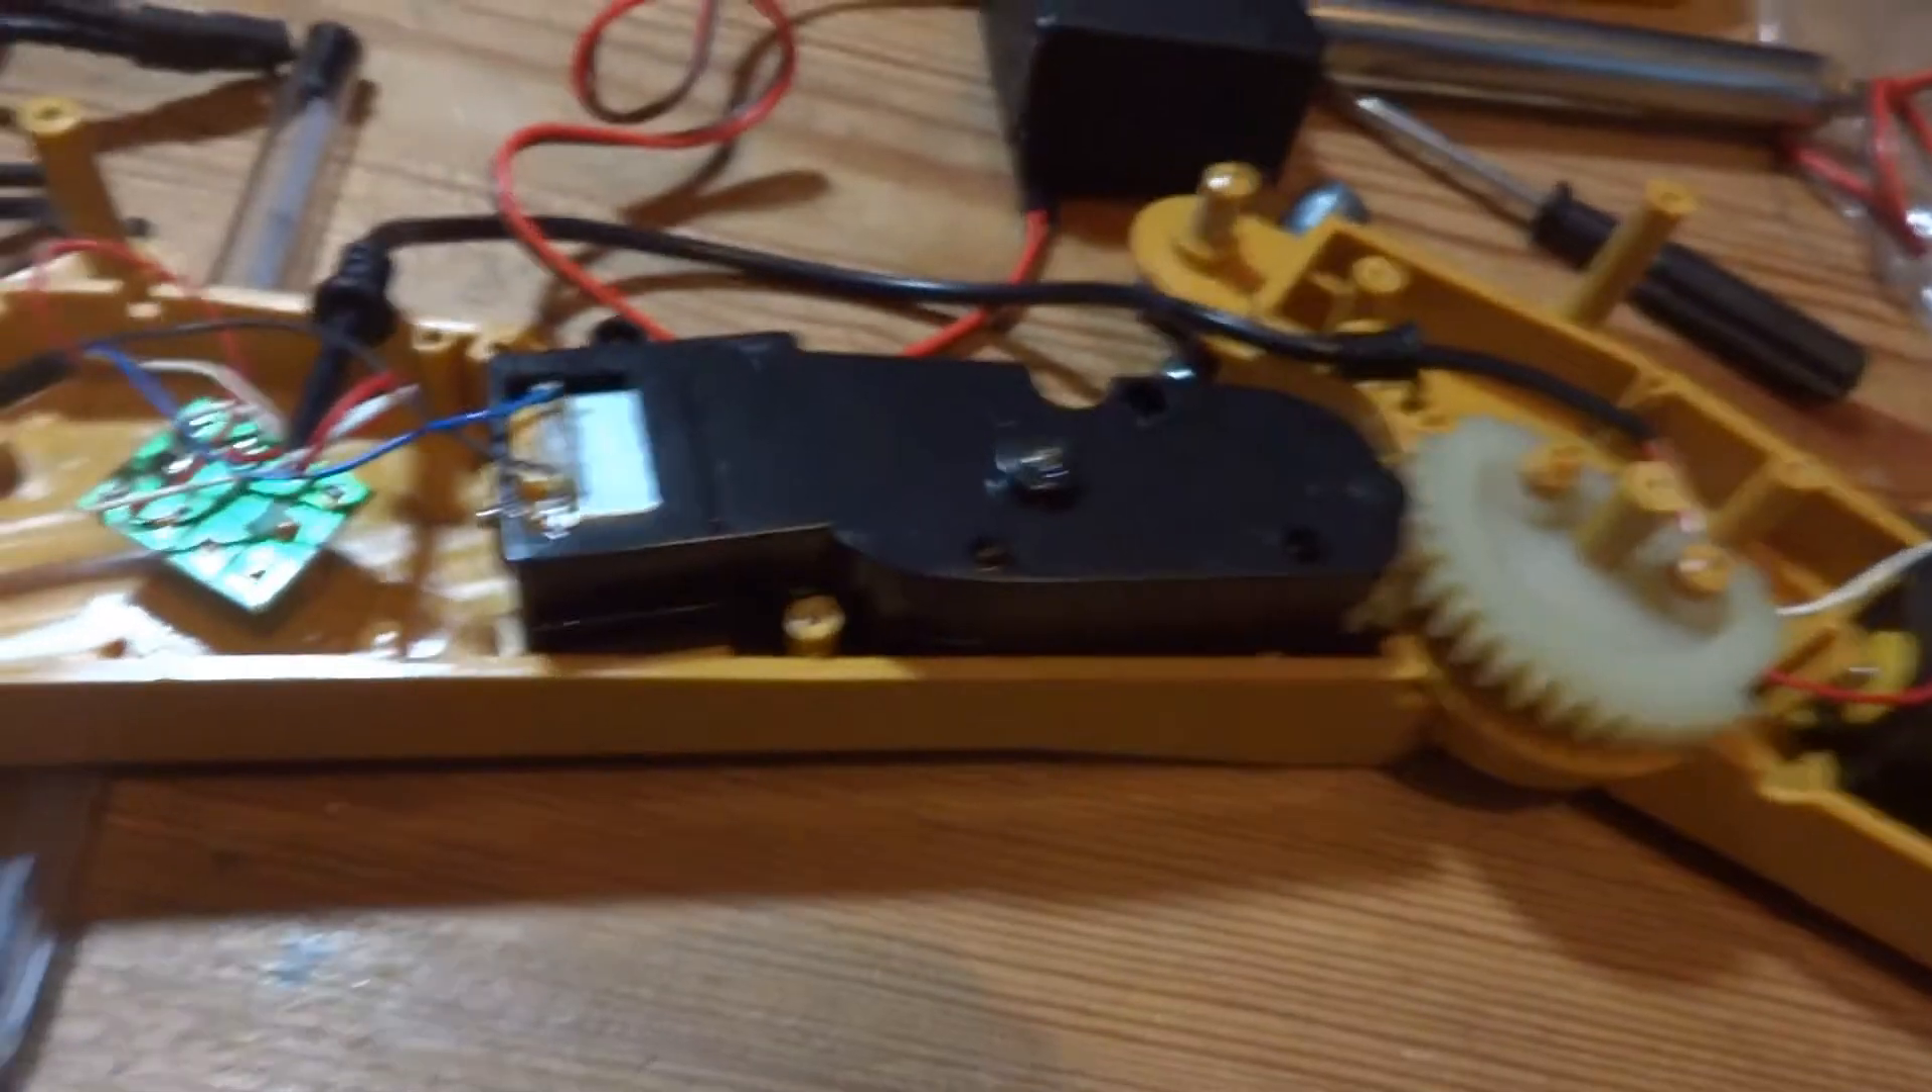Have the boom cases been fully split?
Yes.